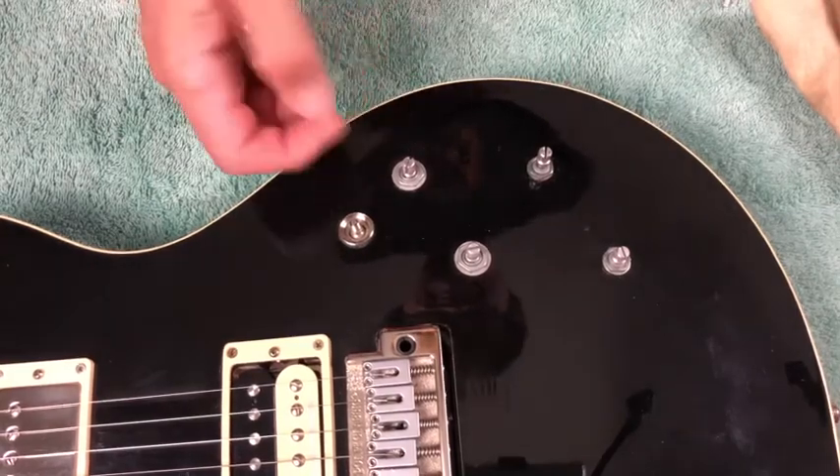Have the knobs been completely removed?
Yes.